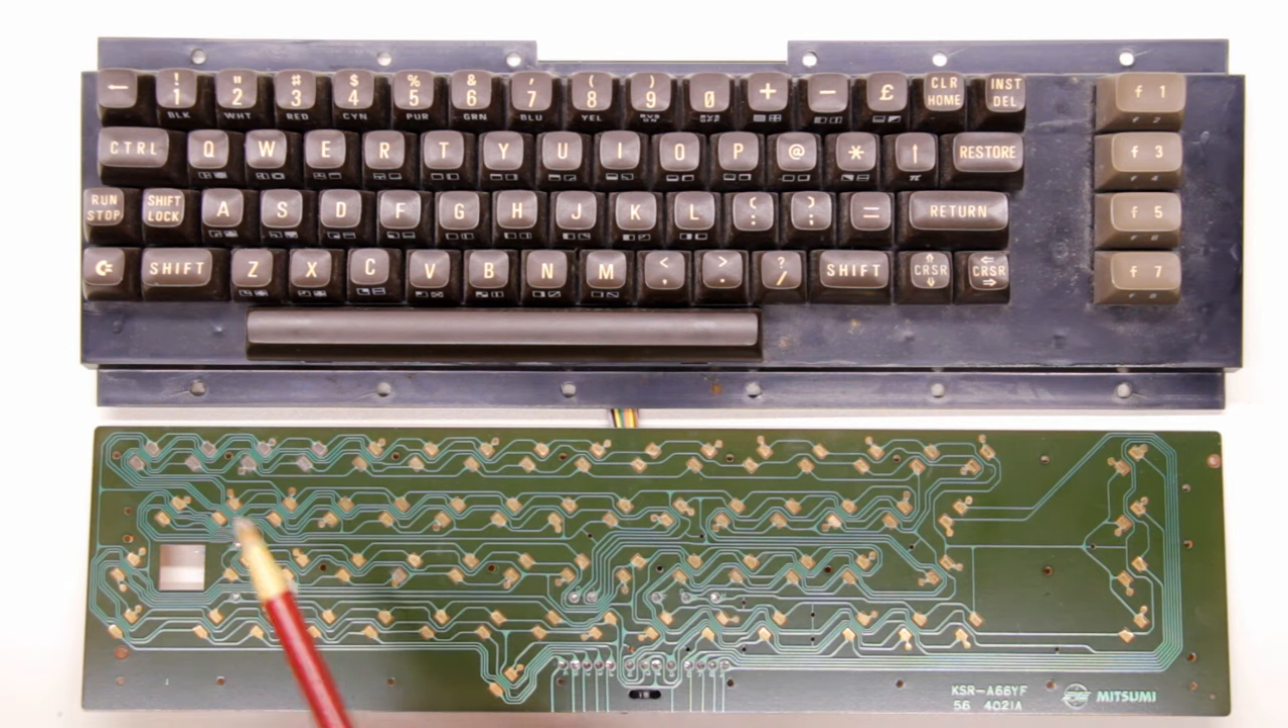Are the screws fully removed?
Yes.